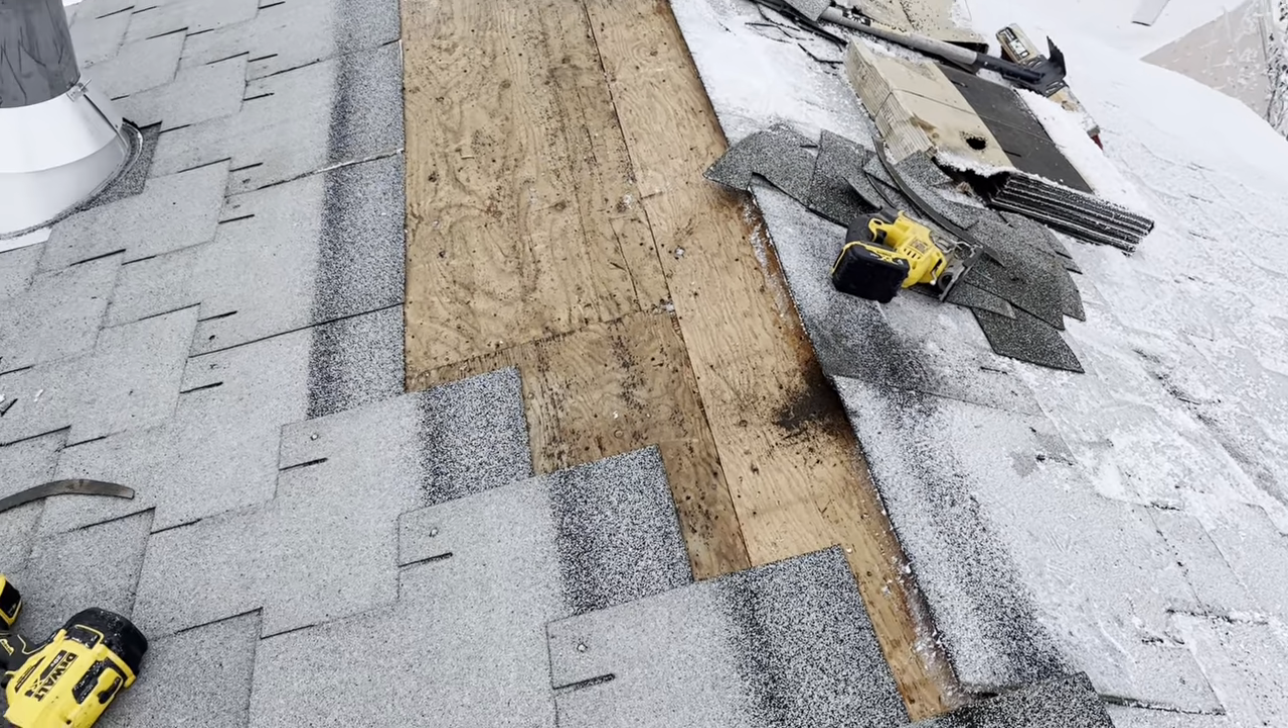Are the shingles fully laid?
No.